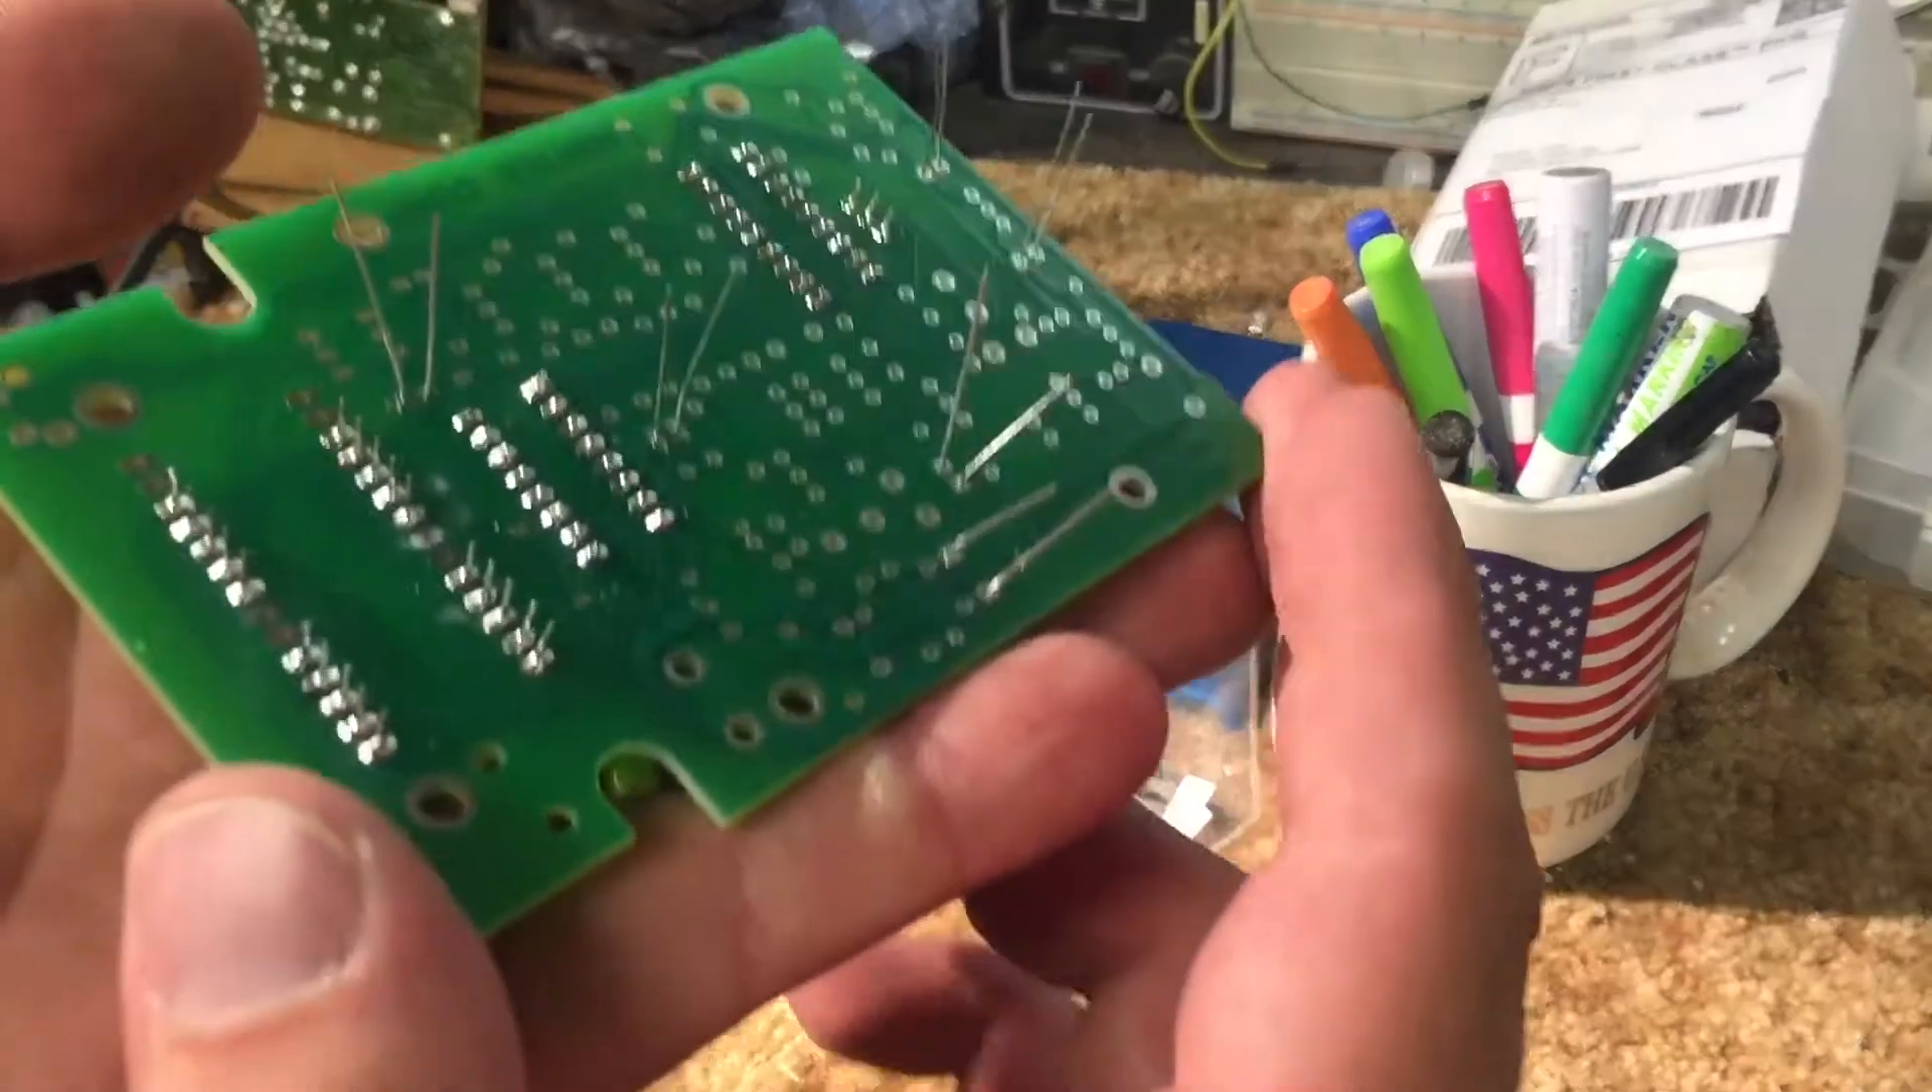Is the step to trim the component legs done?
No.